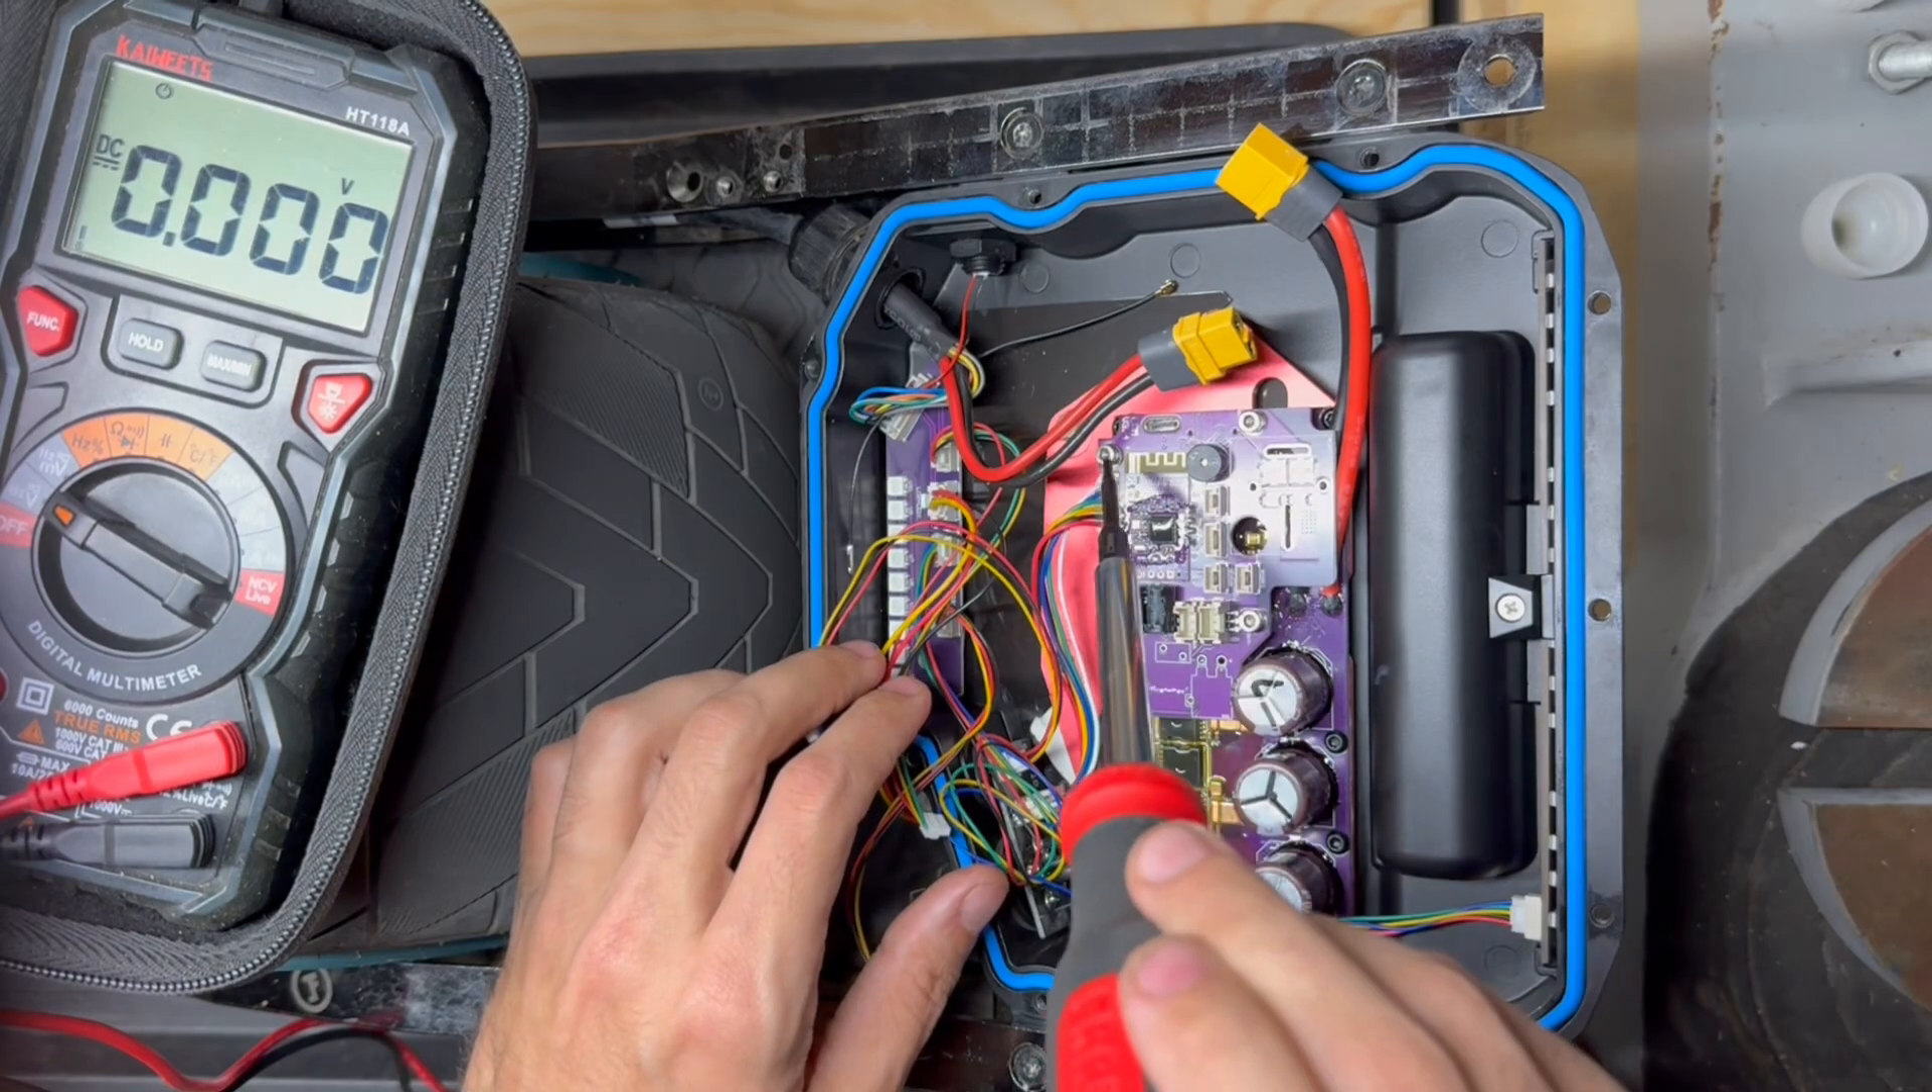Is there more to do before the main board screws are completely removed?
Yes.